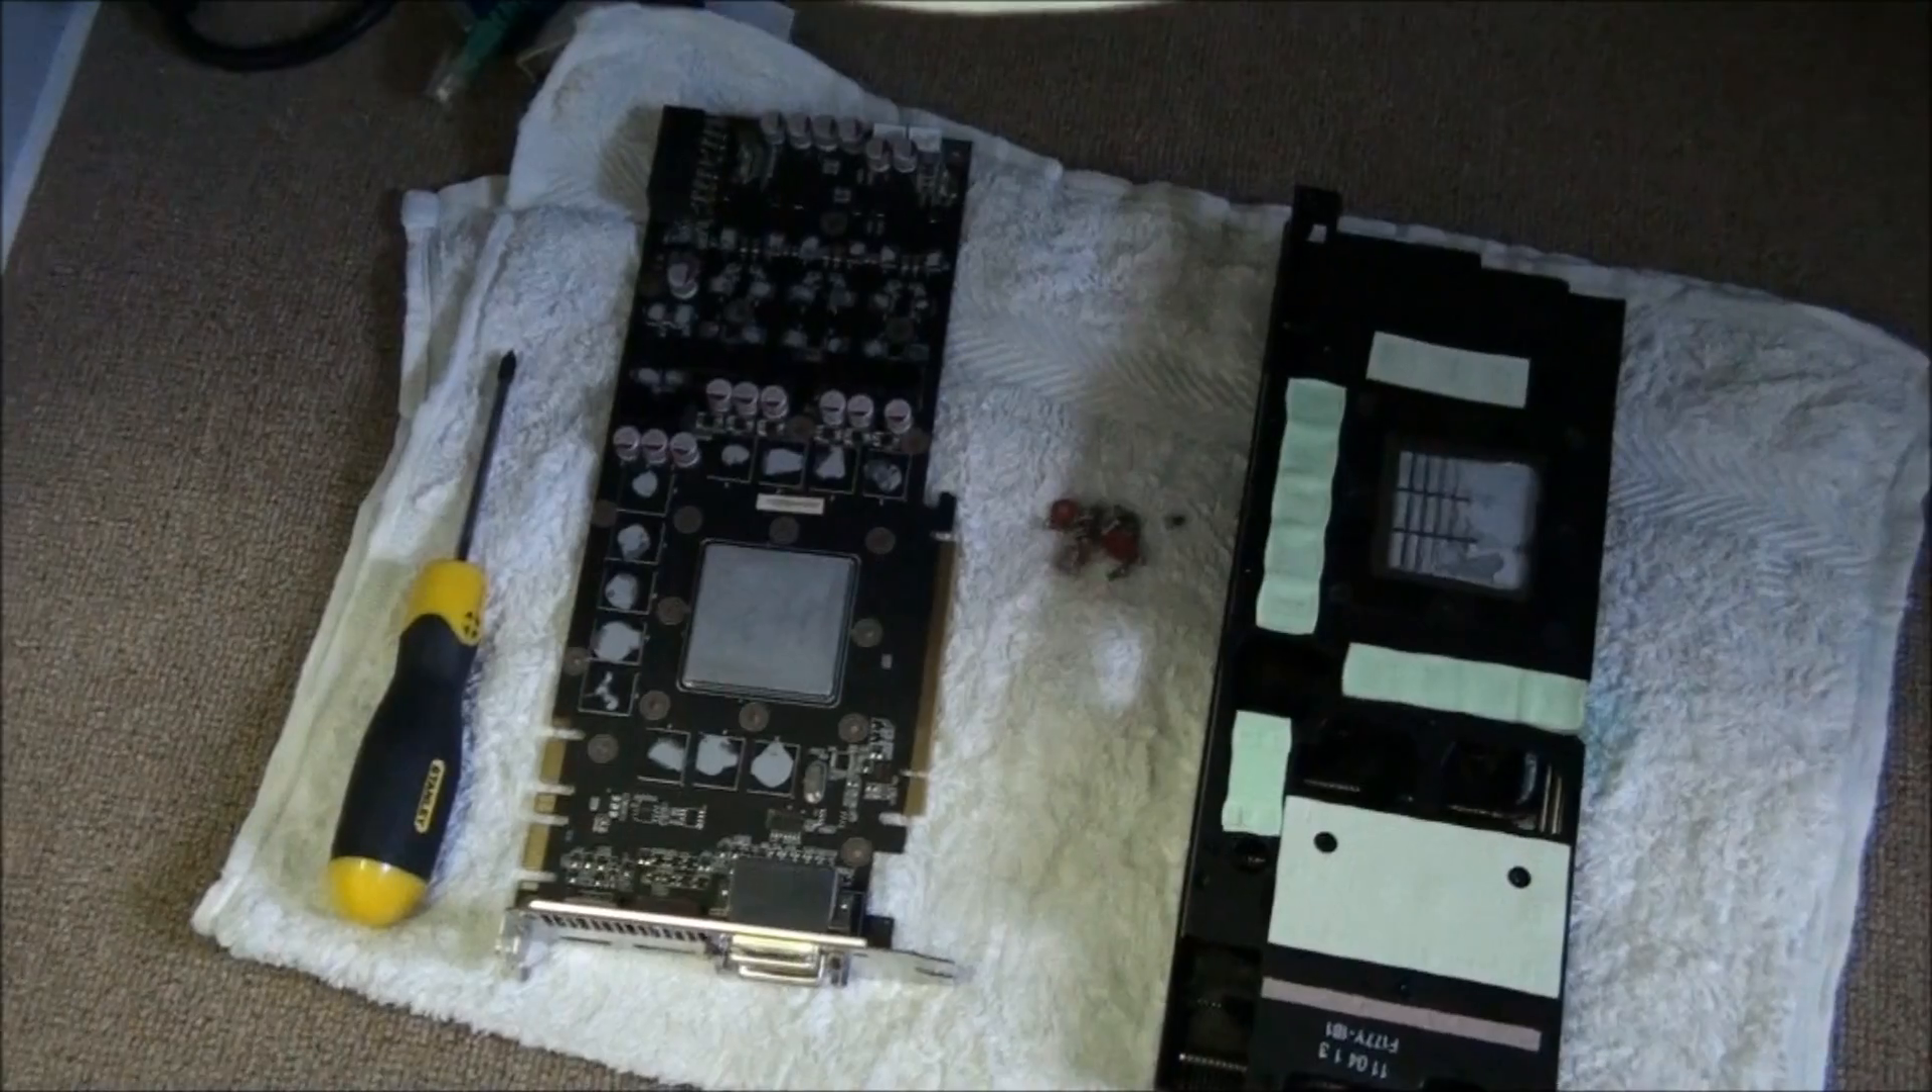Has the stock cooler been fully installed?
No.